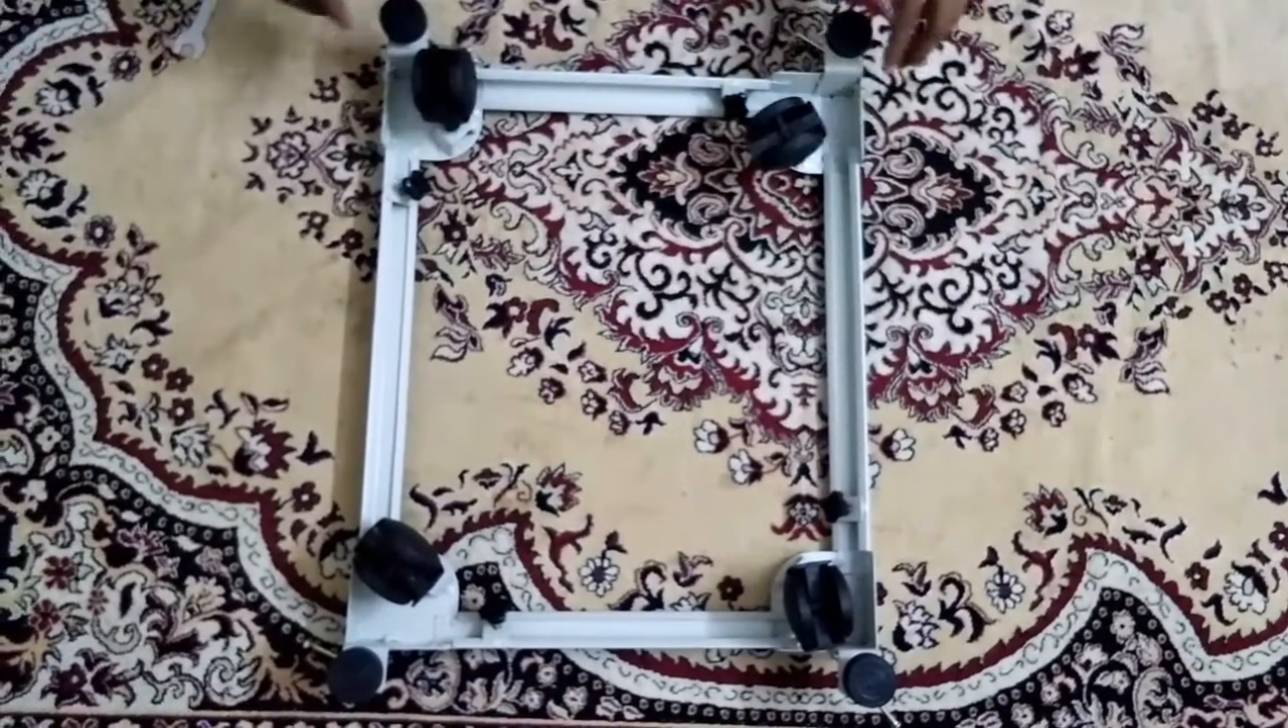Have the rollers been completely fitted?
Yes.